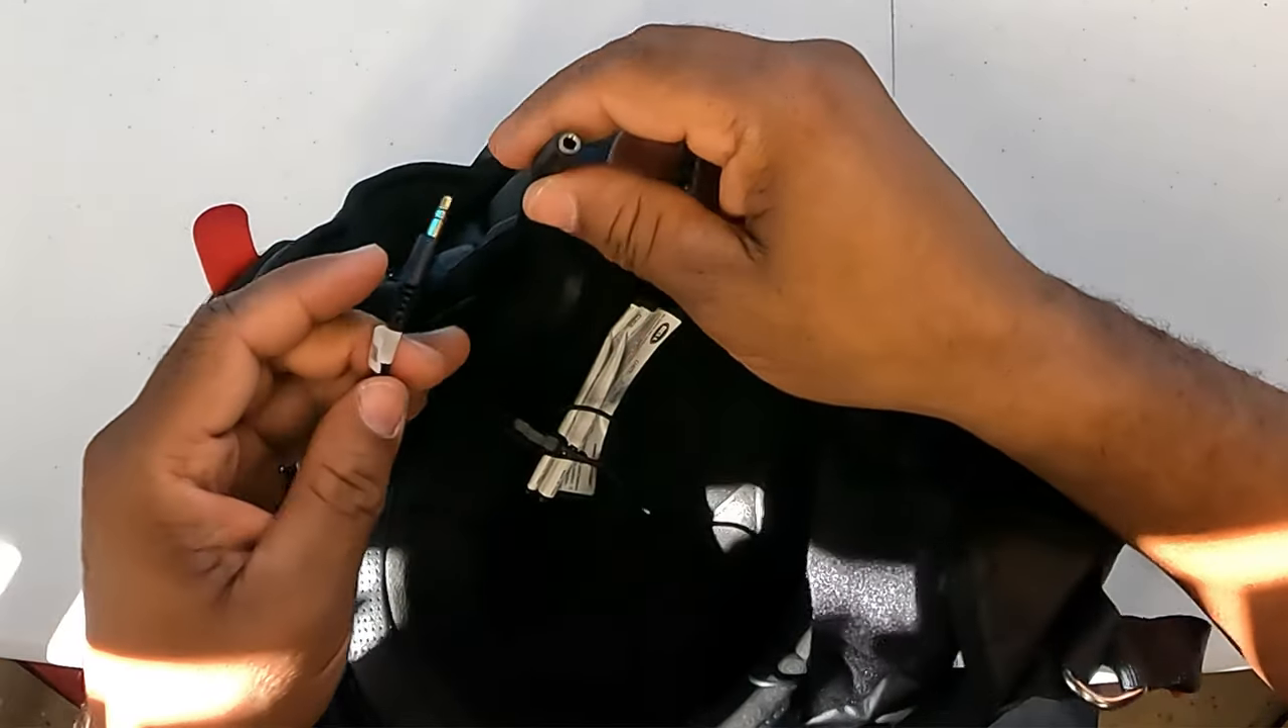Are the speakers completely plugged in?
No.